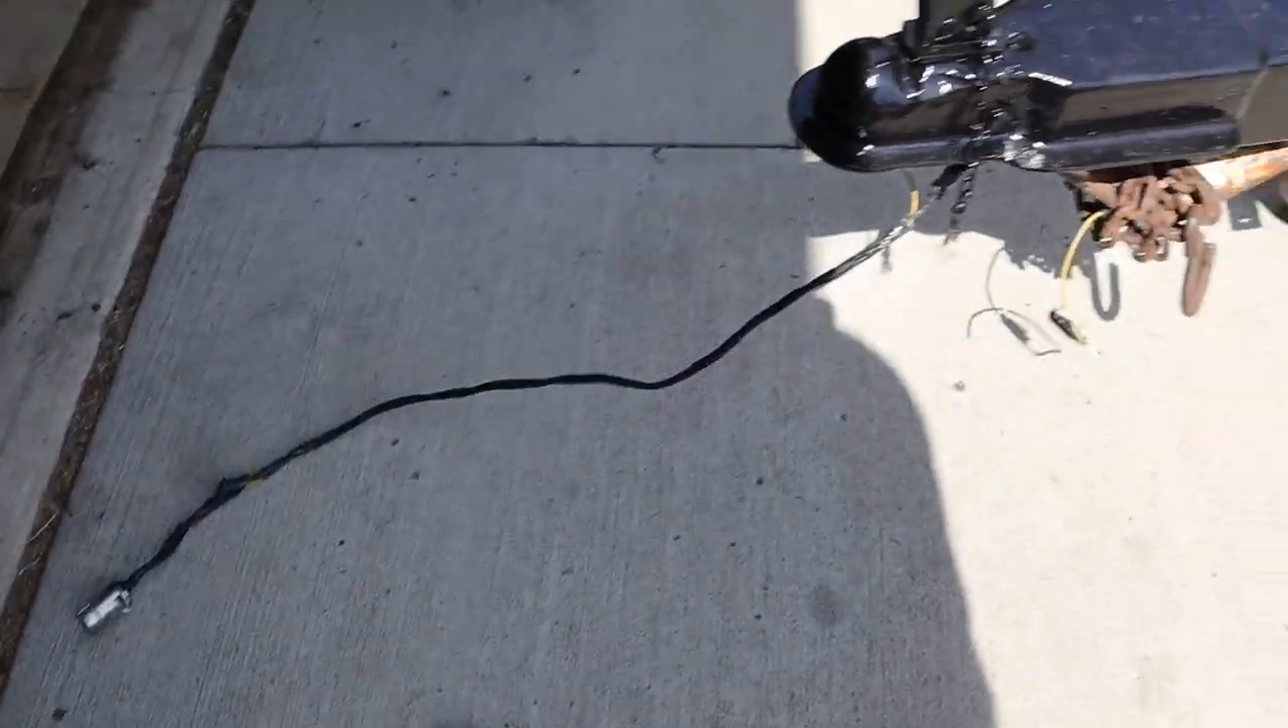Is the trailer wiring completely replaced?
No.